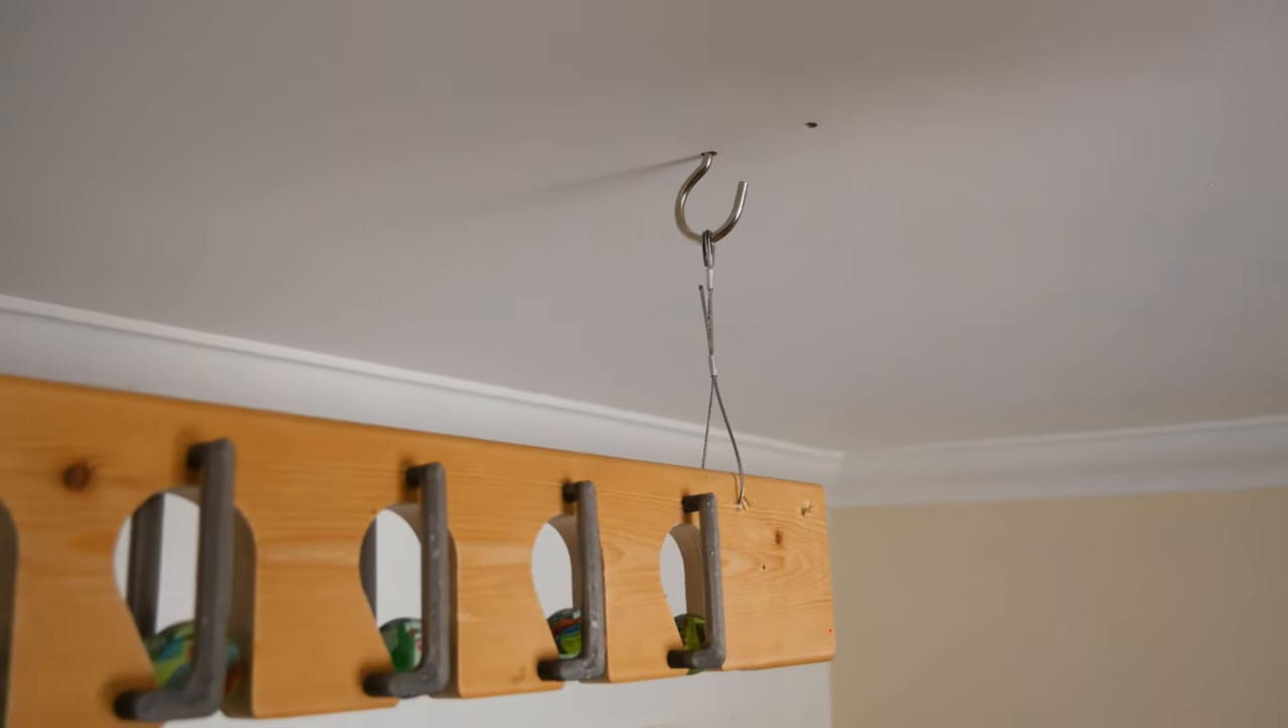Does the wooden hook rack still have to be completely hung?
No.